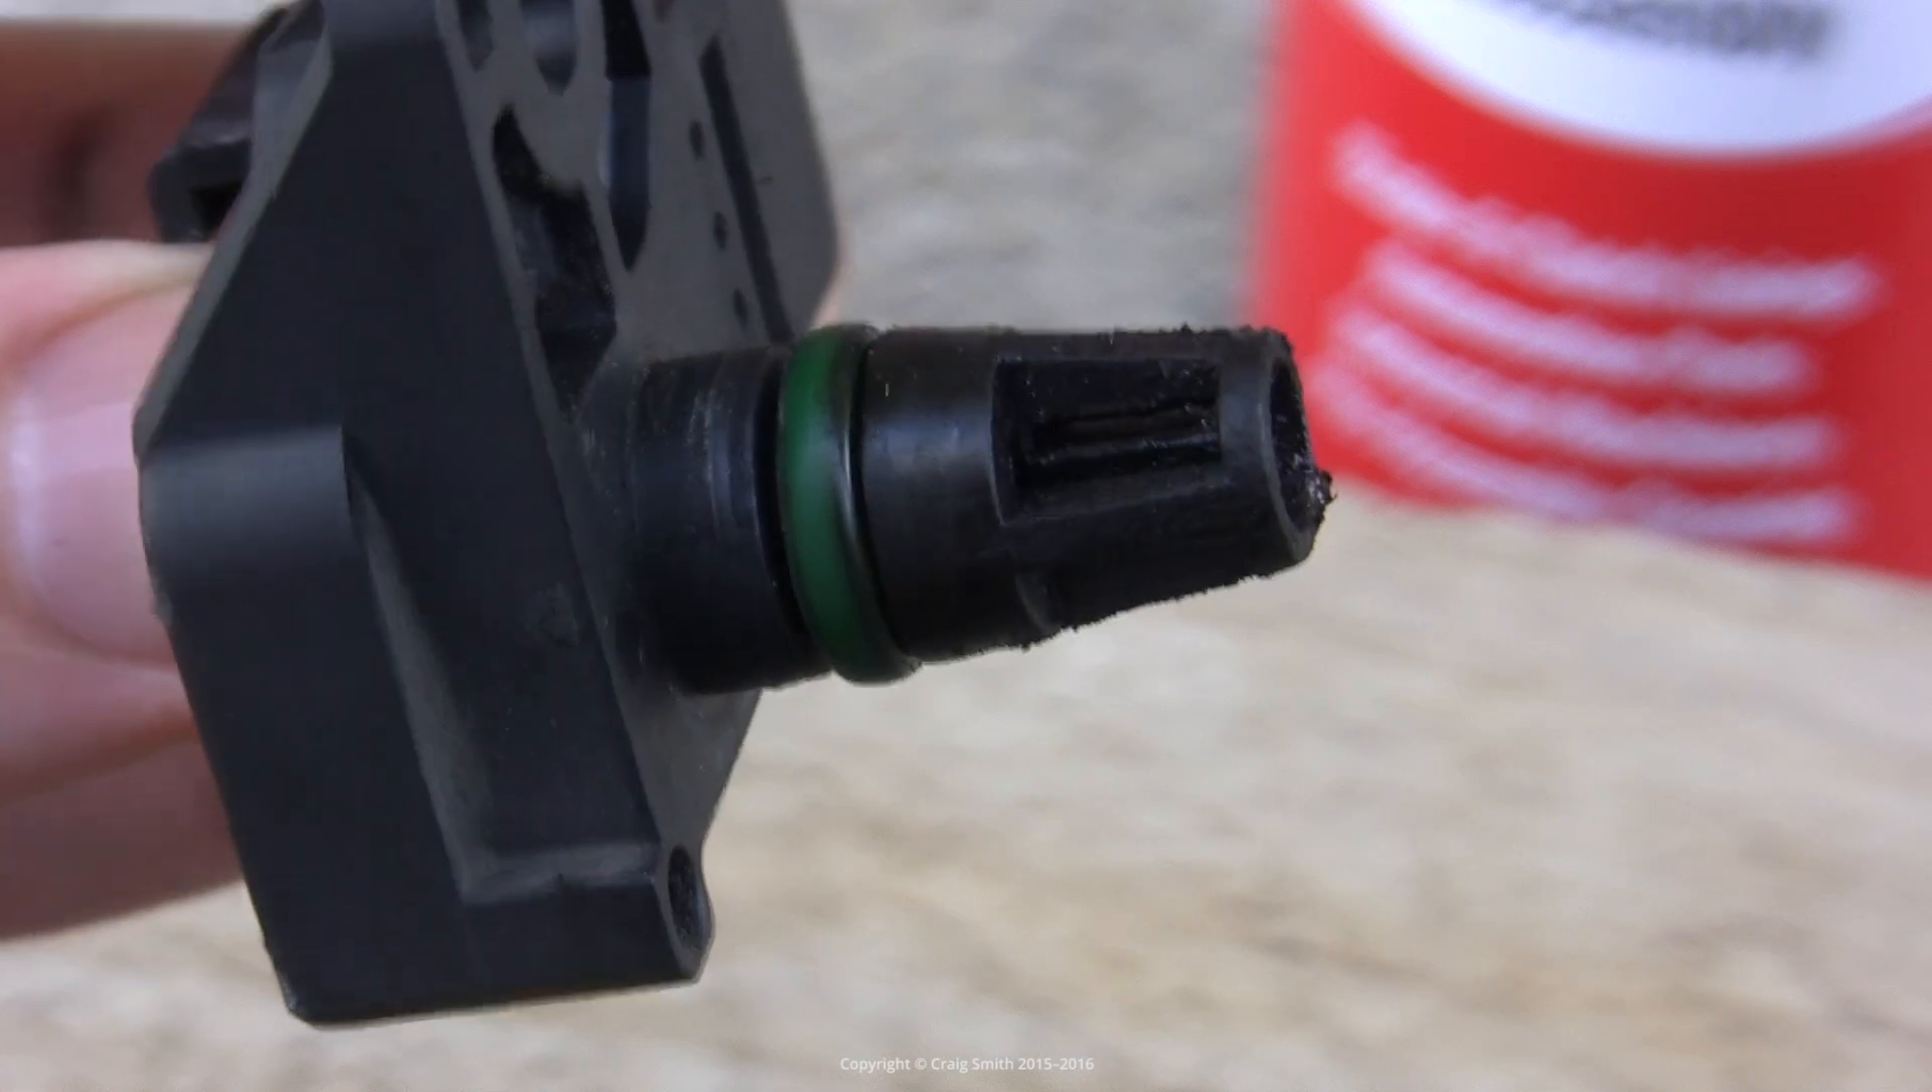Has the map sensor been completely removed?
Yes.